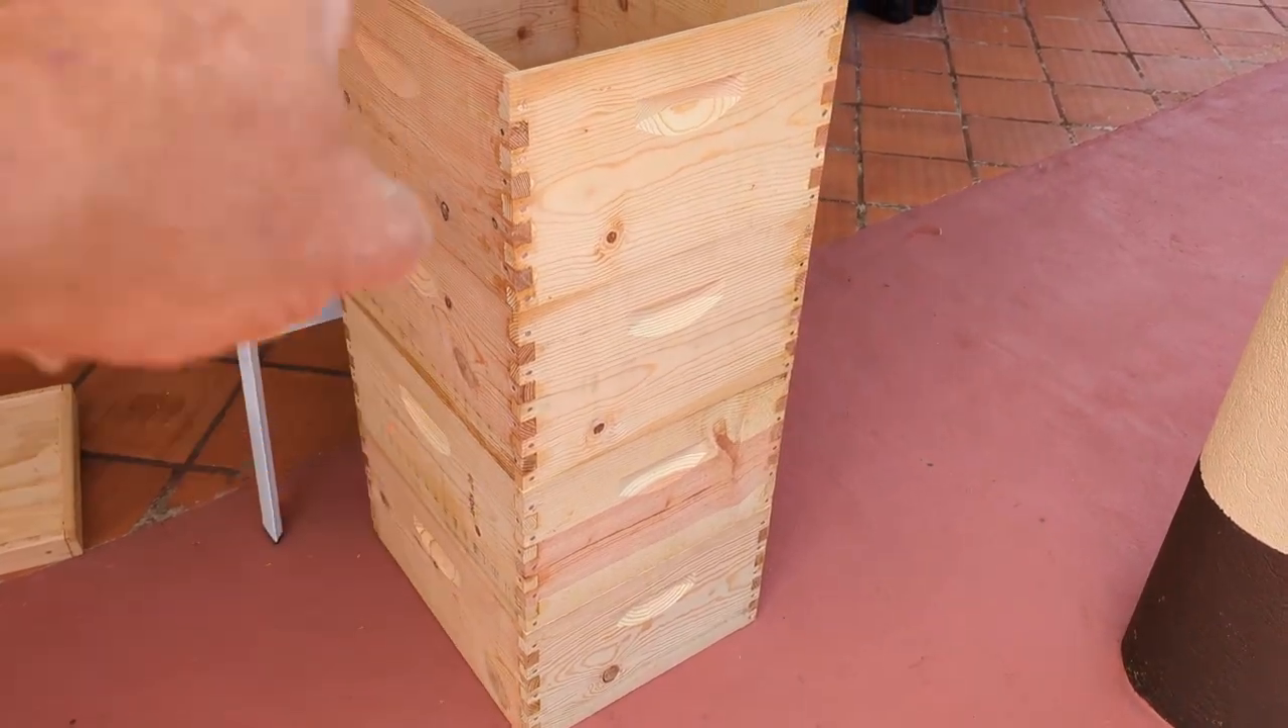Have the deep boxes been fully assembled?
Yes.